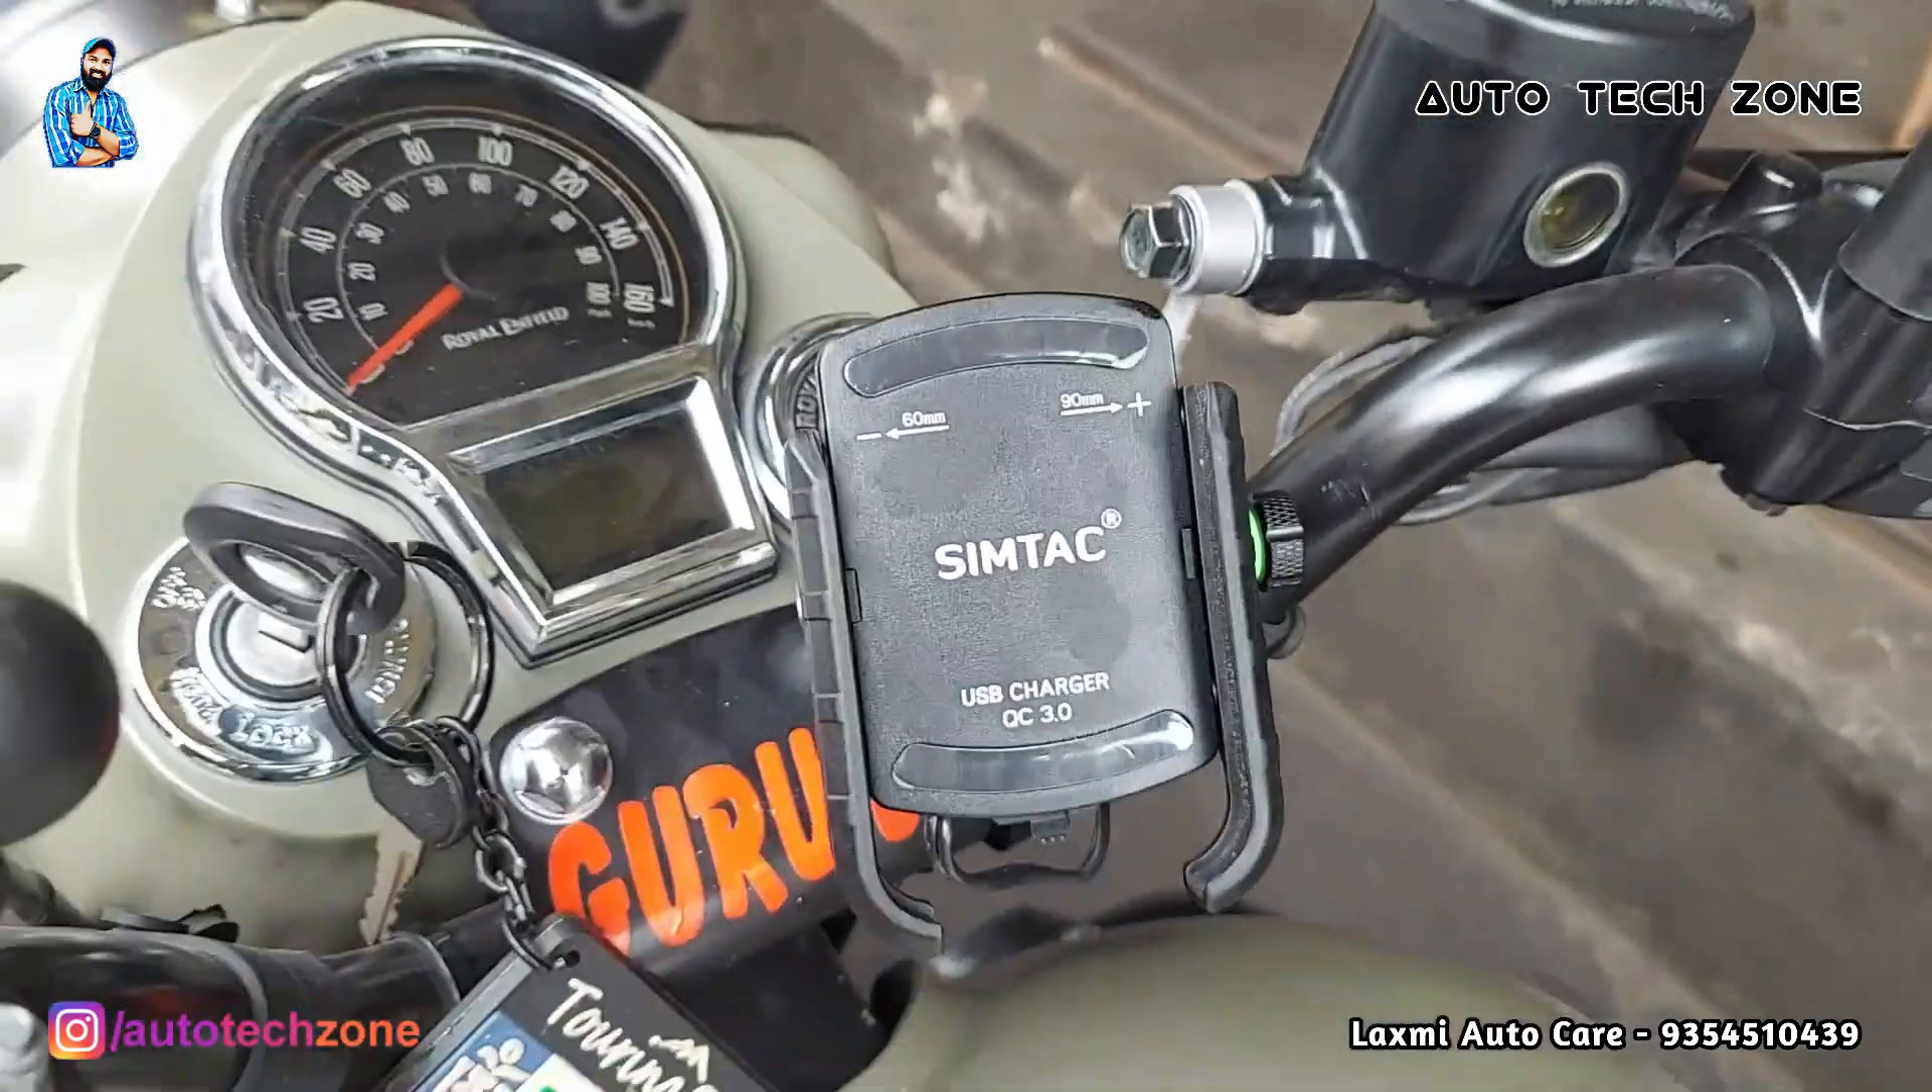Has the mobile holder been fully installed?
Yes.